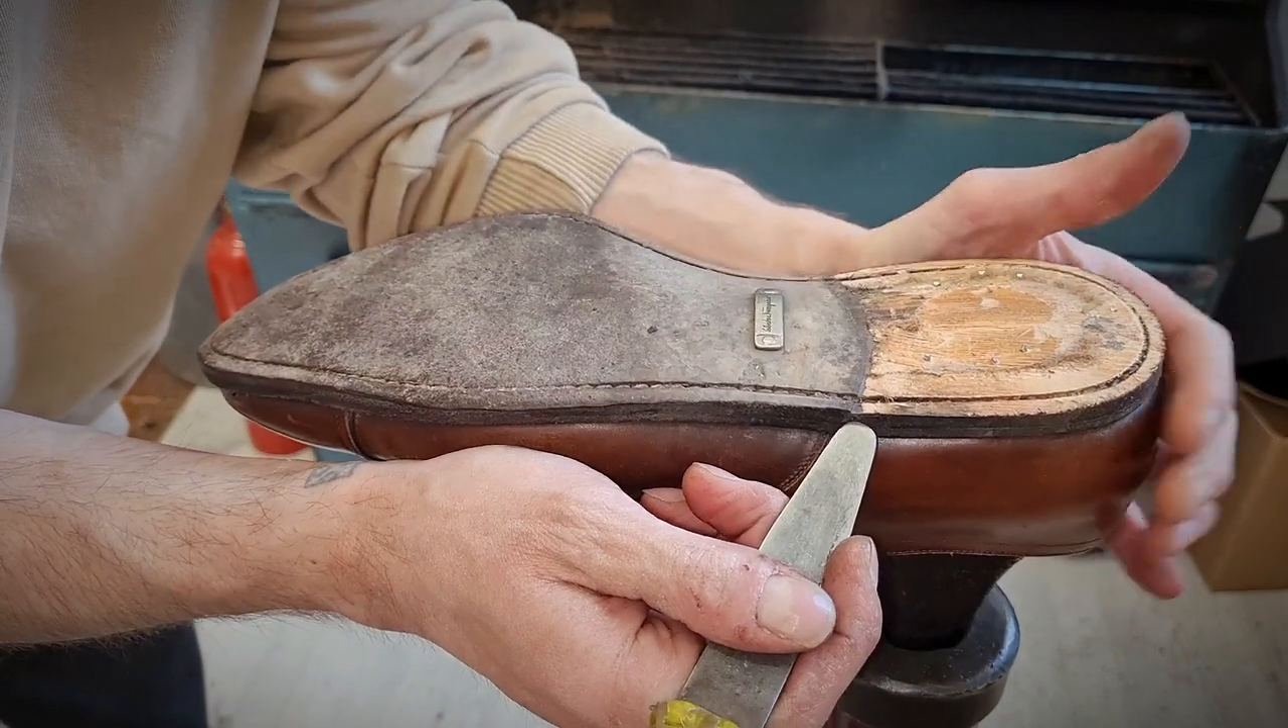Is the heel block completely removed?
Yes.